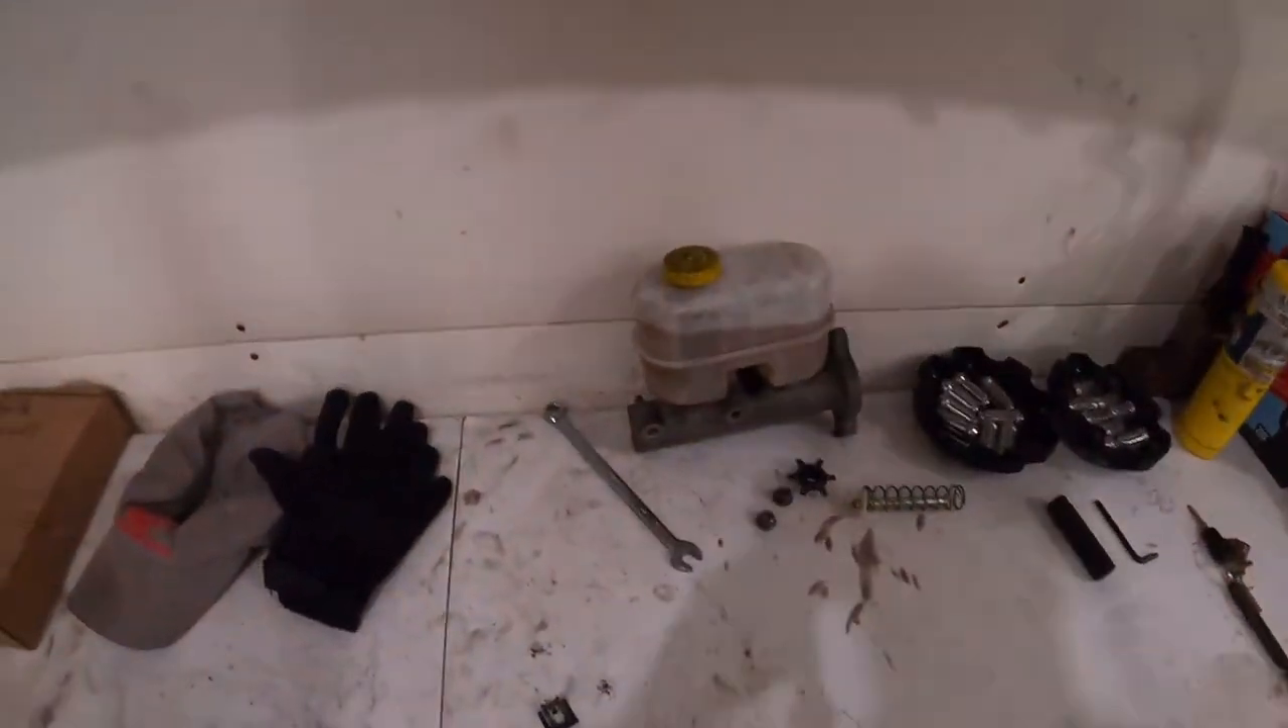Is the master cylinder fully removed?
Yes.